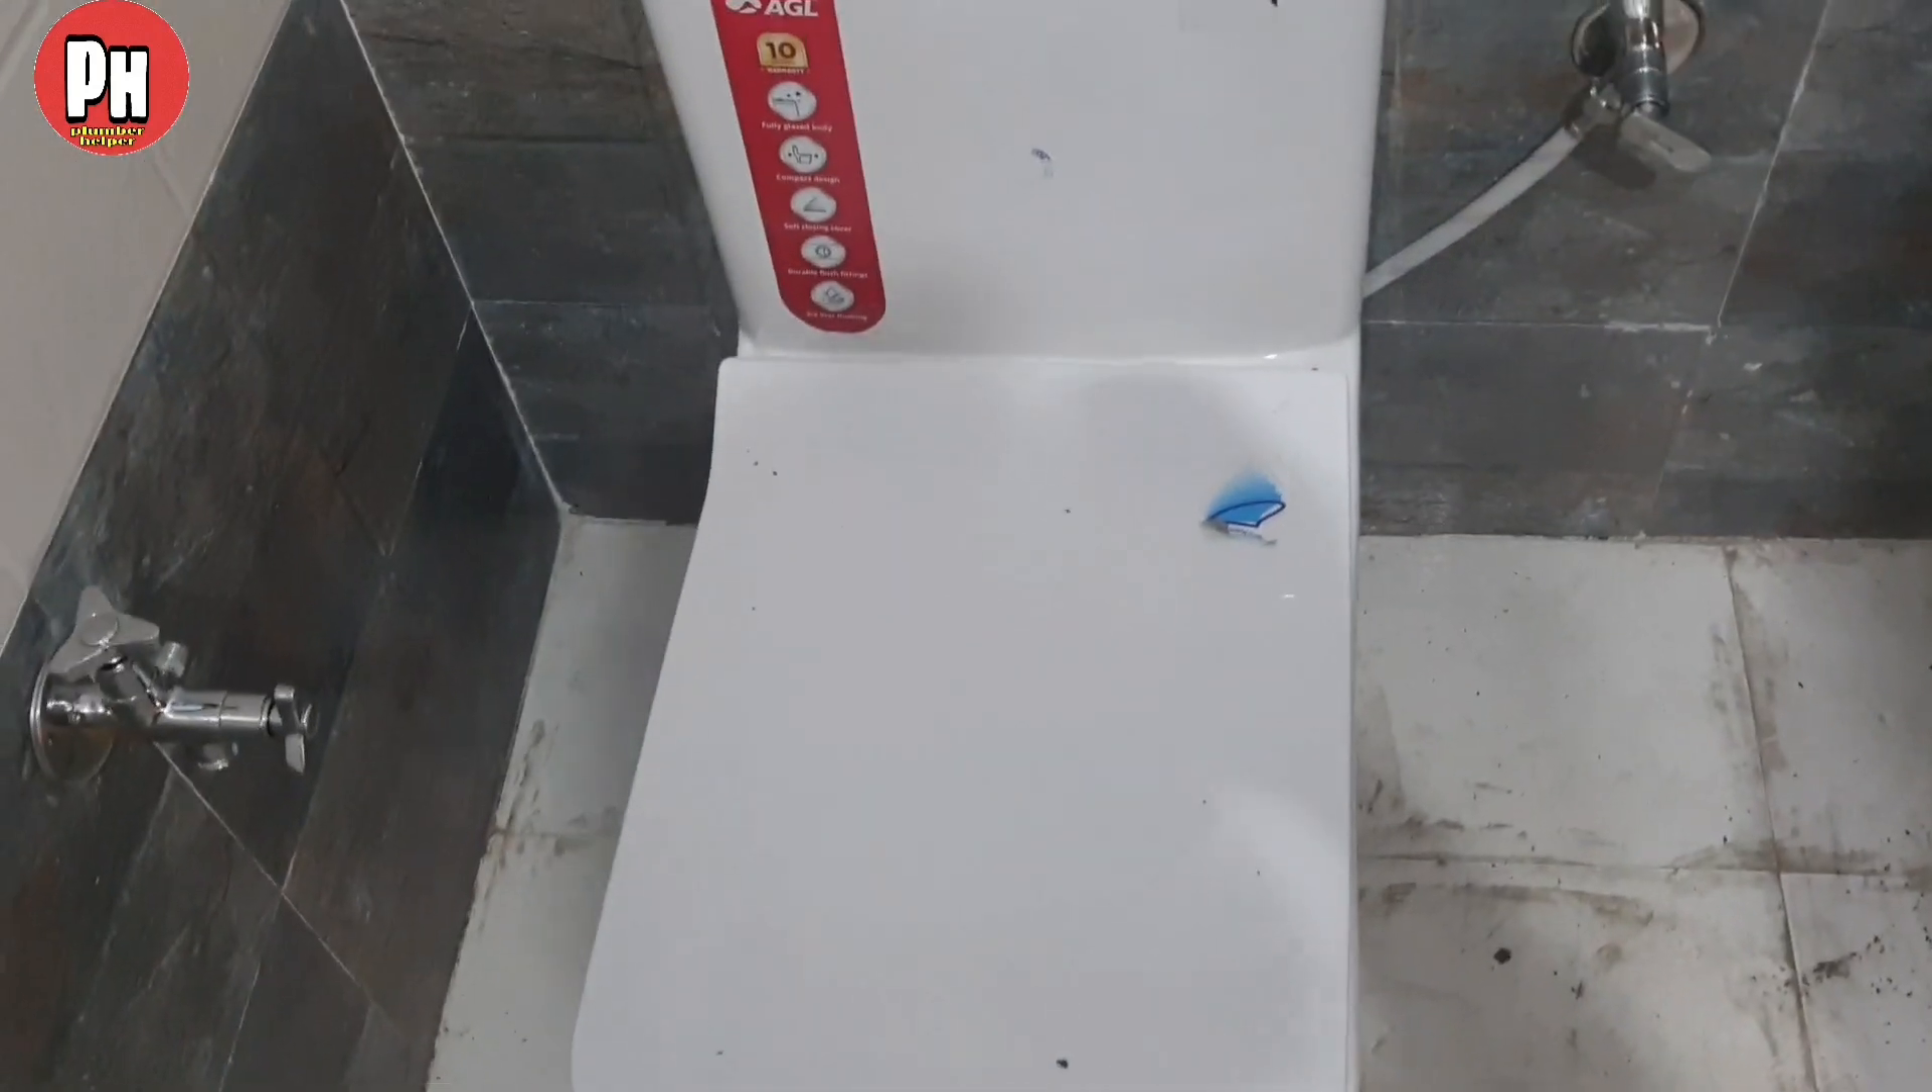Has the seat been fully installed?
Yes.